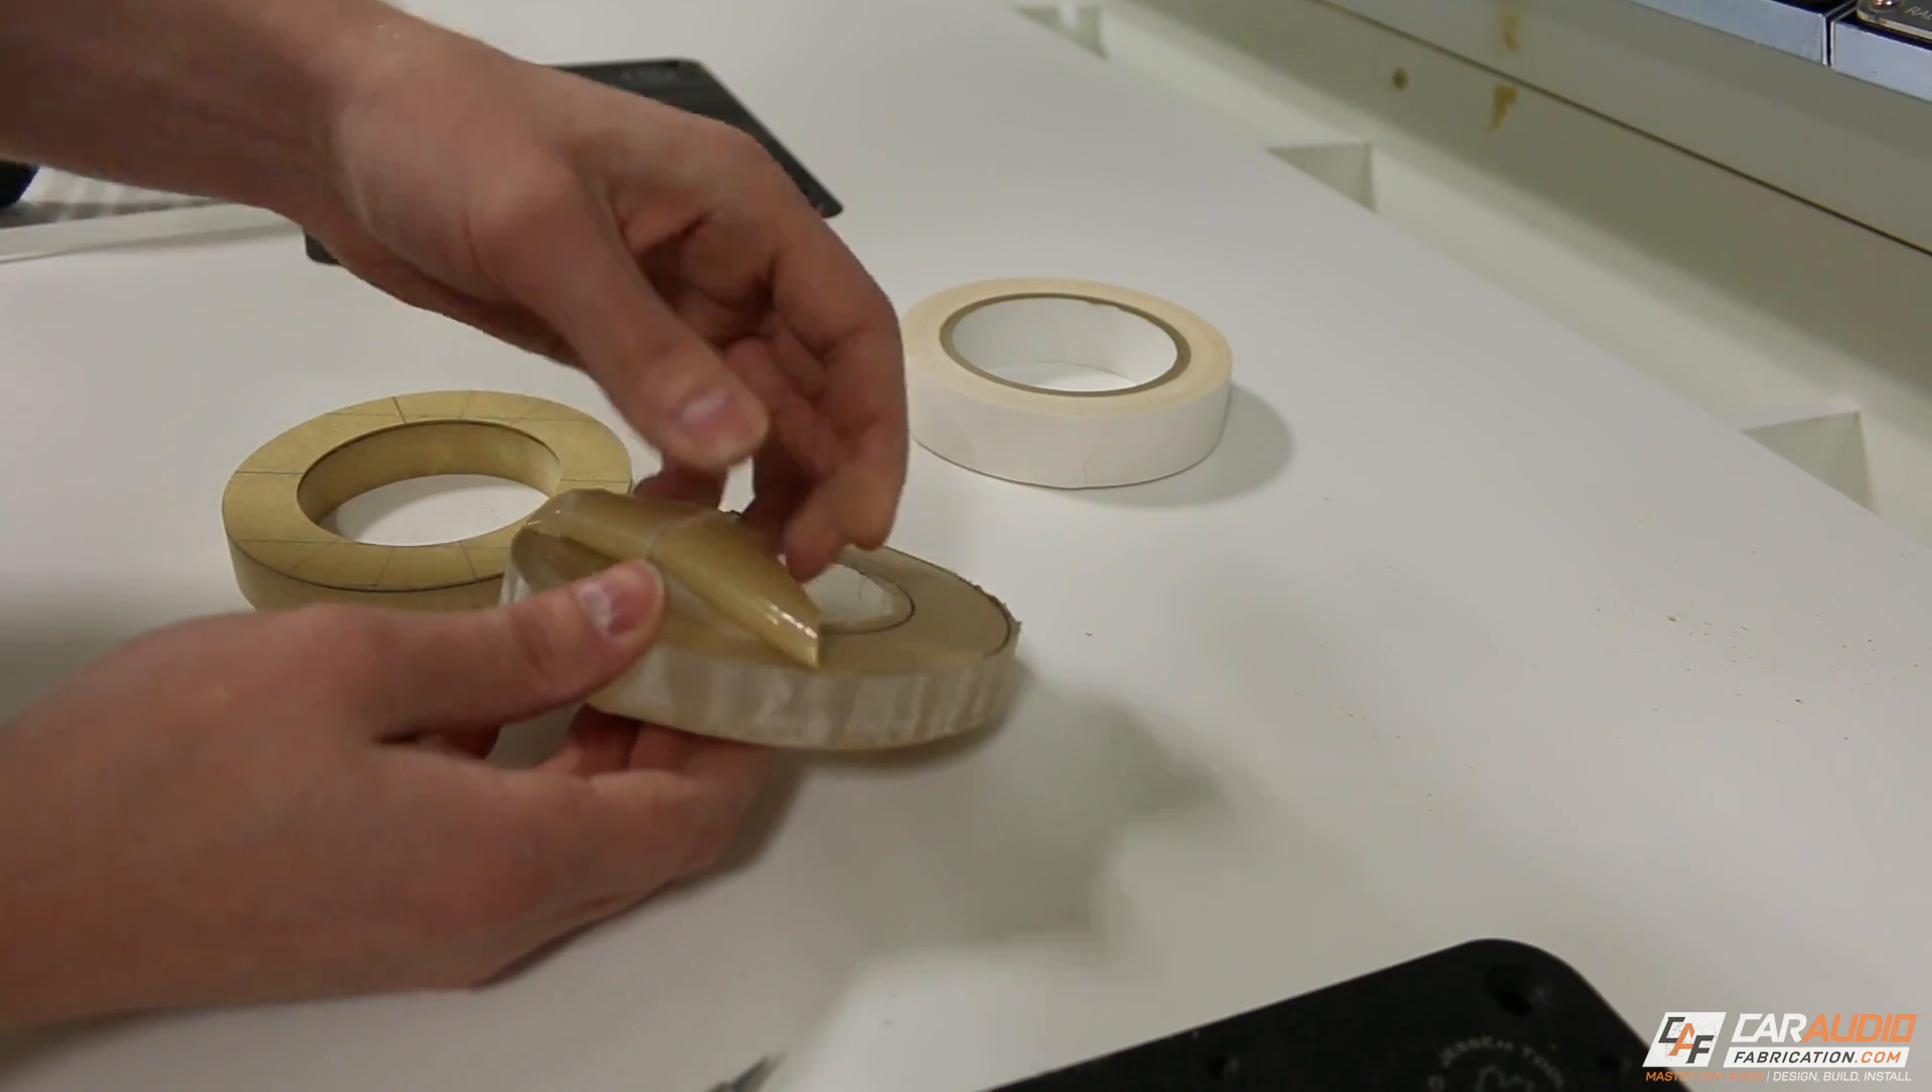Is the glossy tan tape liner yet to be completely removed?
Yes.